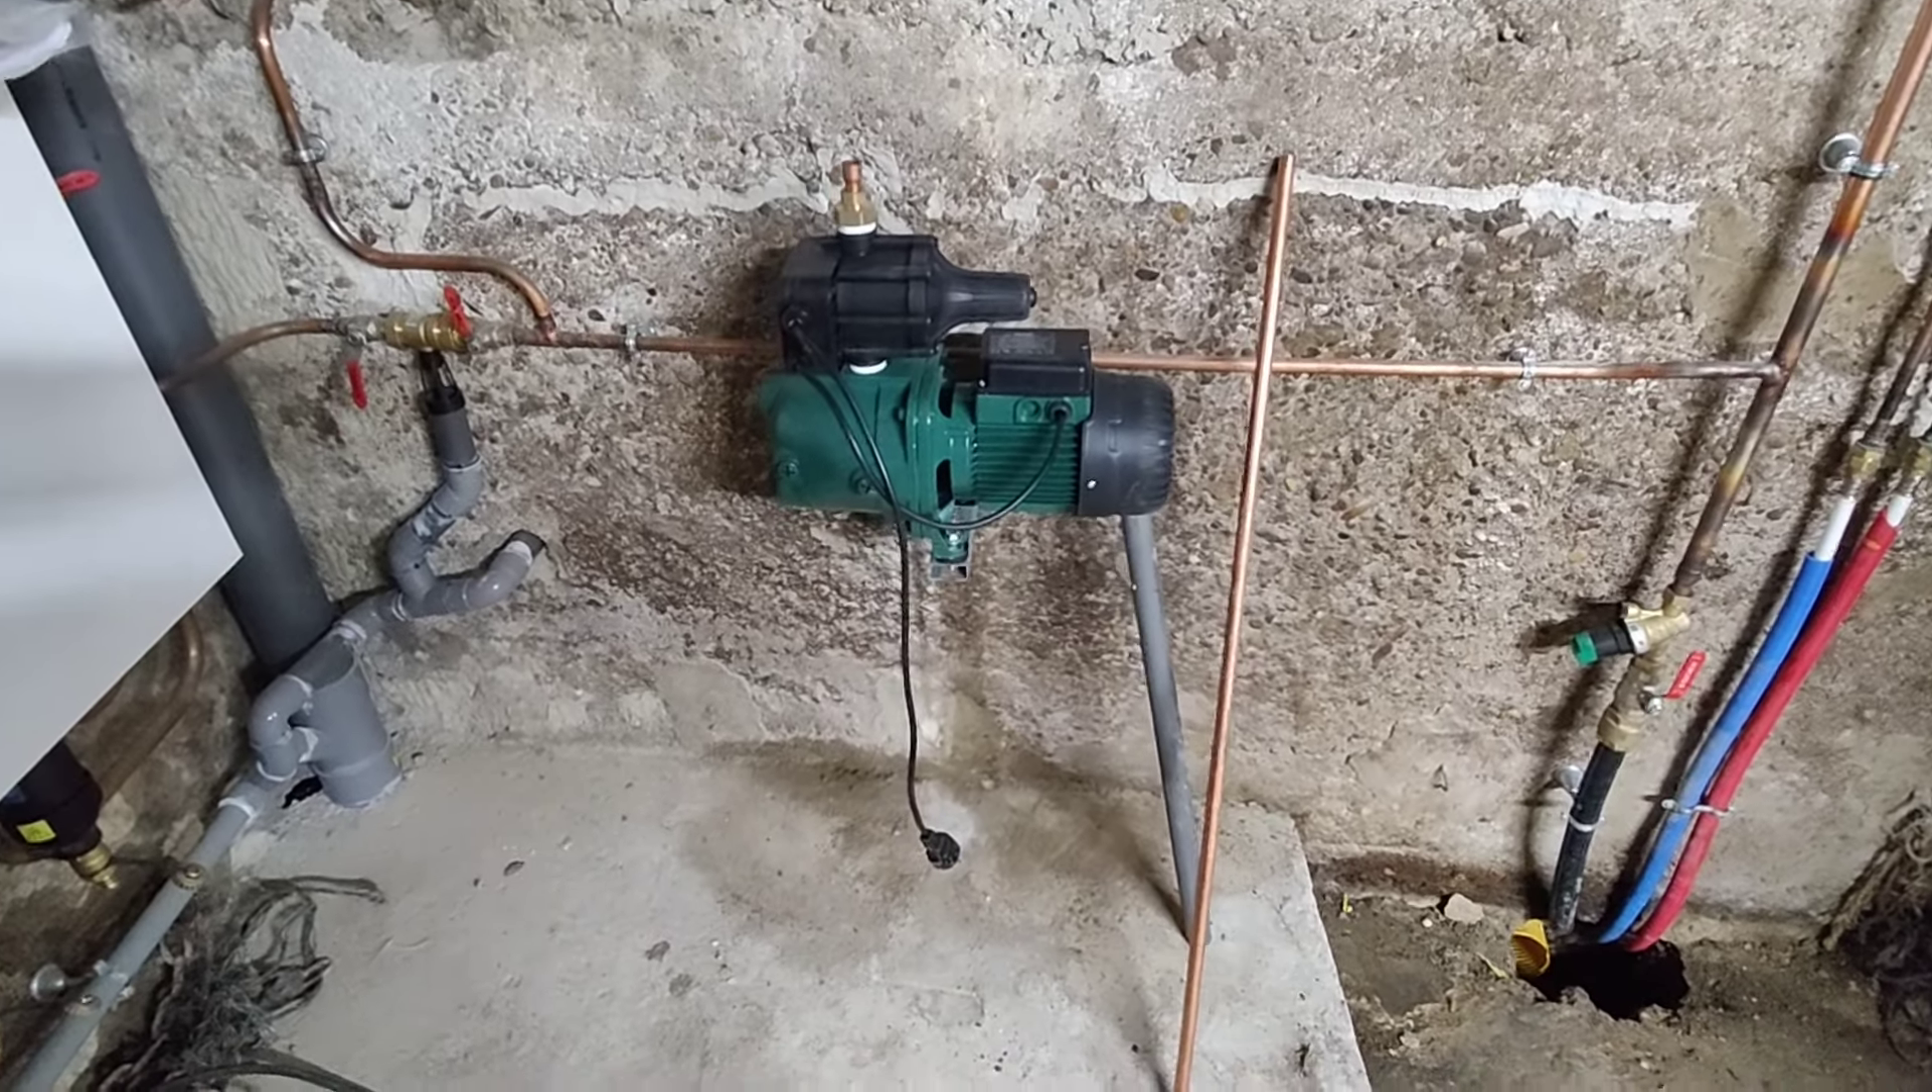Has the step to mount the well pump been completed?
Yes.